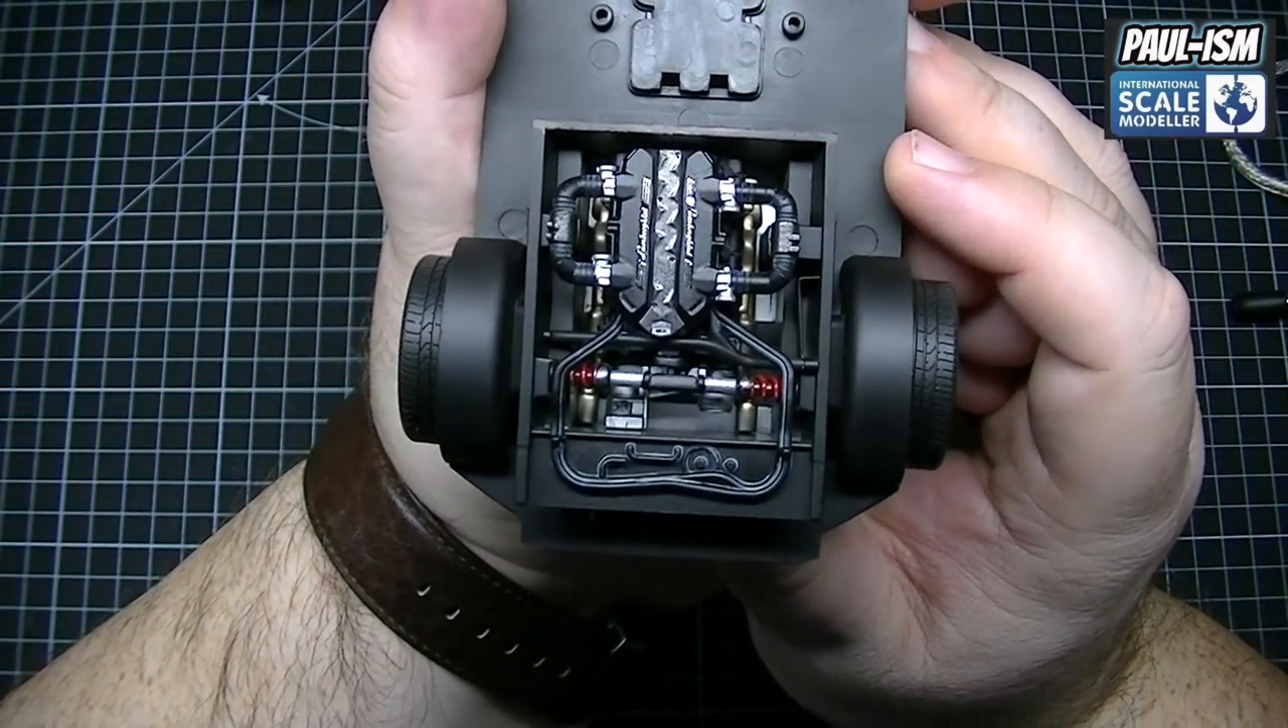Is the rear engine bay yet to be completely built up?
No.